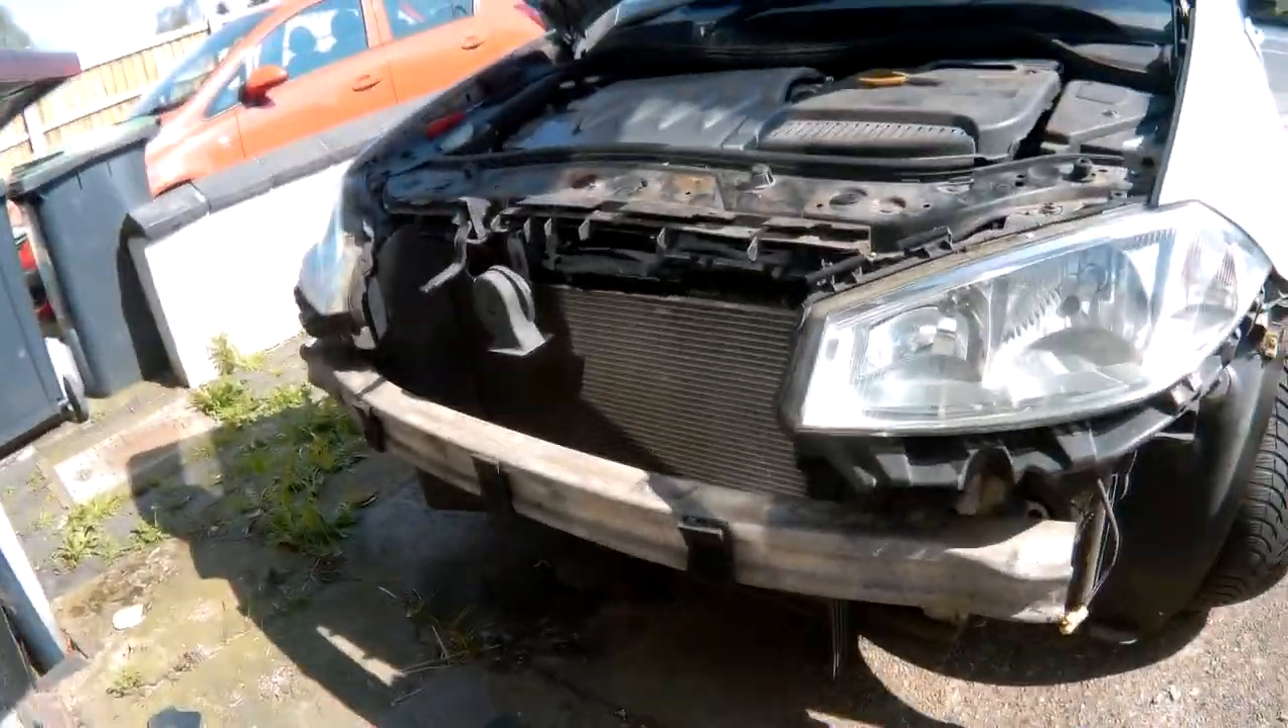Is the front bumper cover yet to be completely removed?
No.